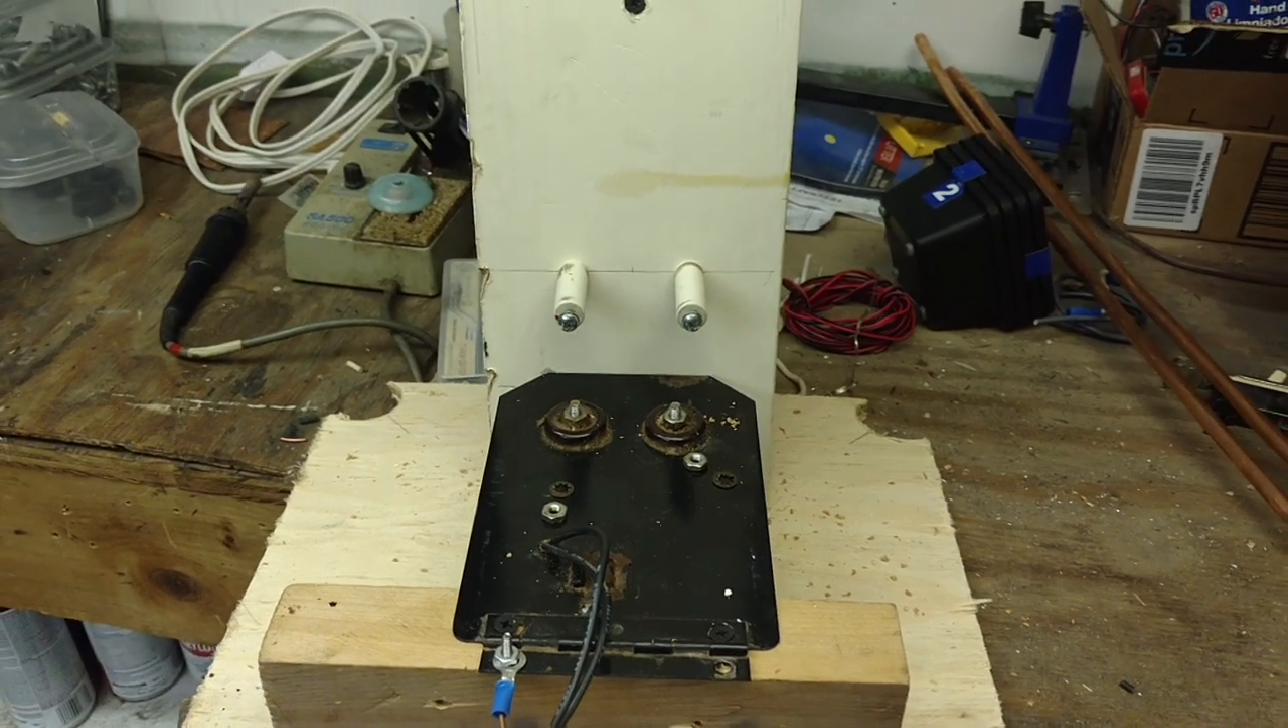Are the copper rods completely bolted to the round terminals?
No.